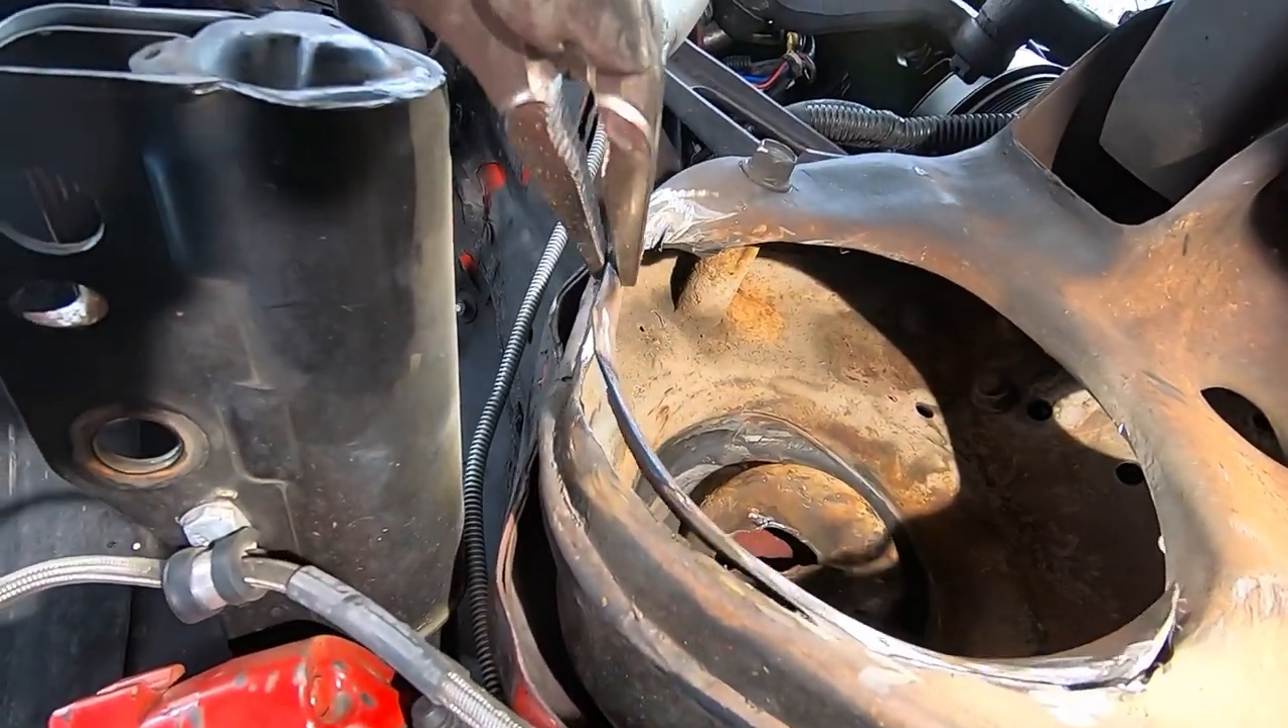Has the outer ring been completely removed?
No.